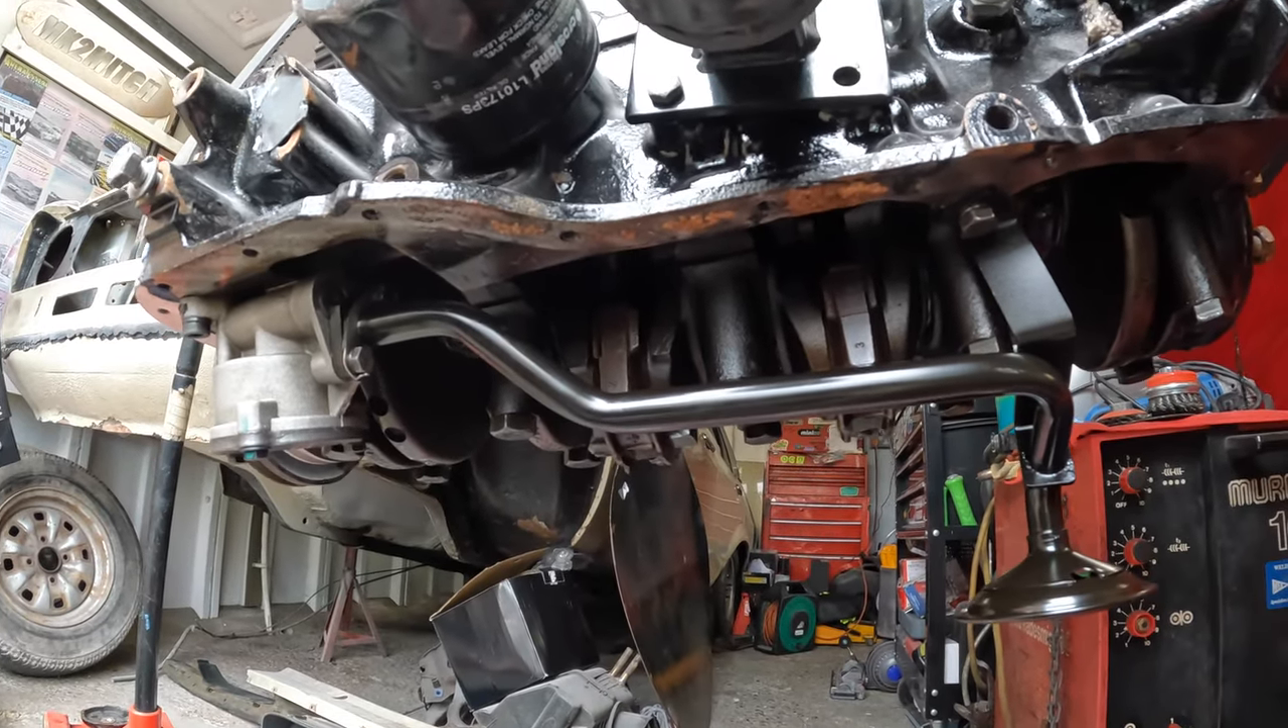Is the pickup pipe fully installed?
Yes.